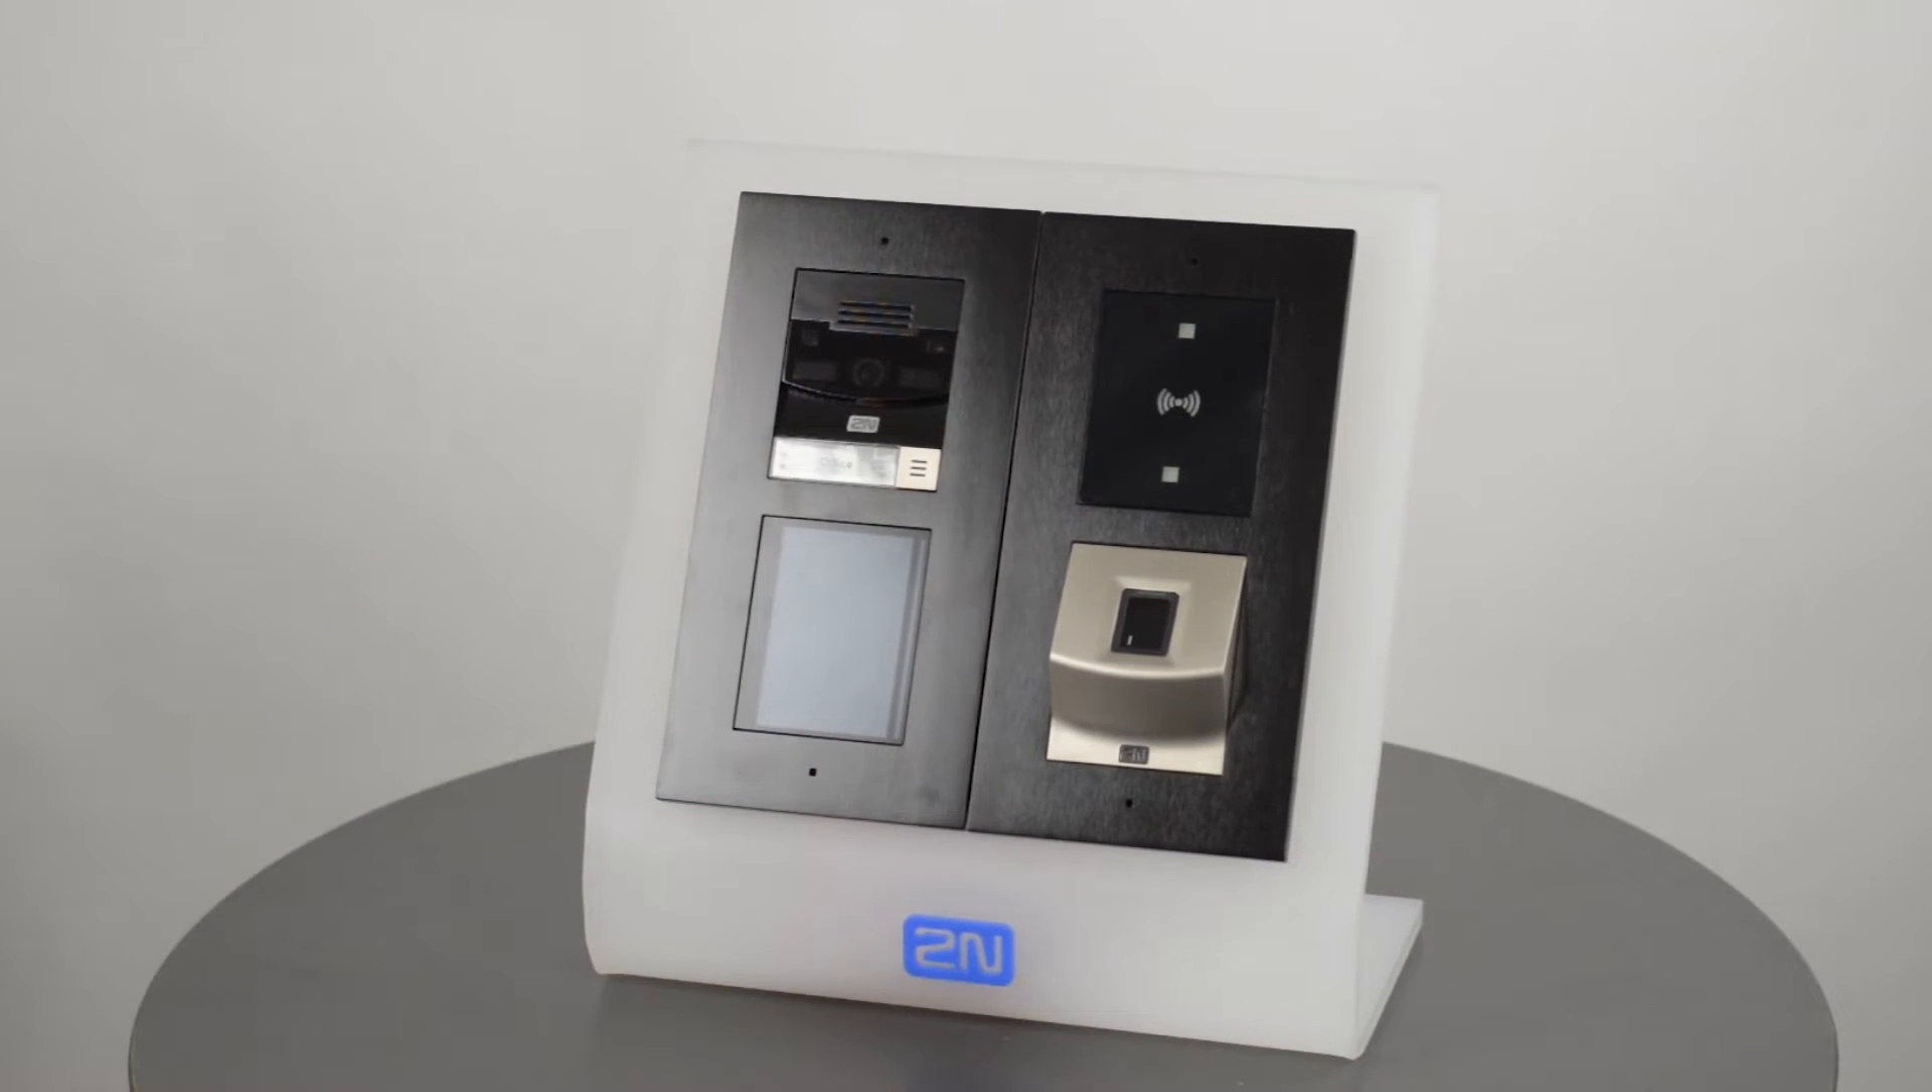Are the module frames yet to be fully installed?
No.